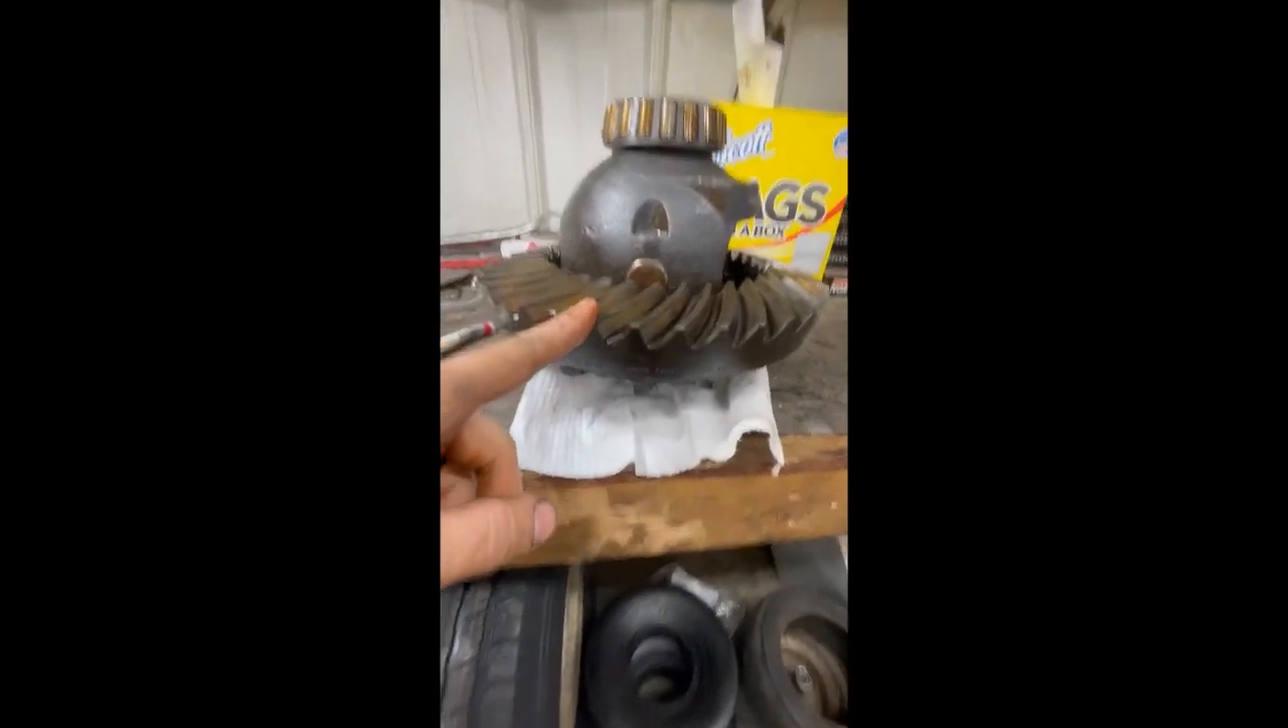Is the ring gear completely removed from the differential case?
No.